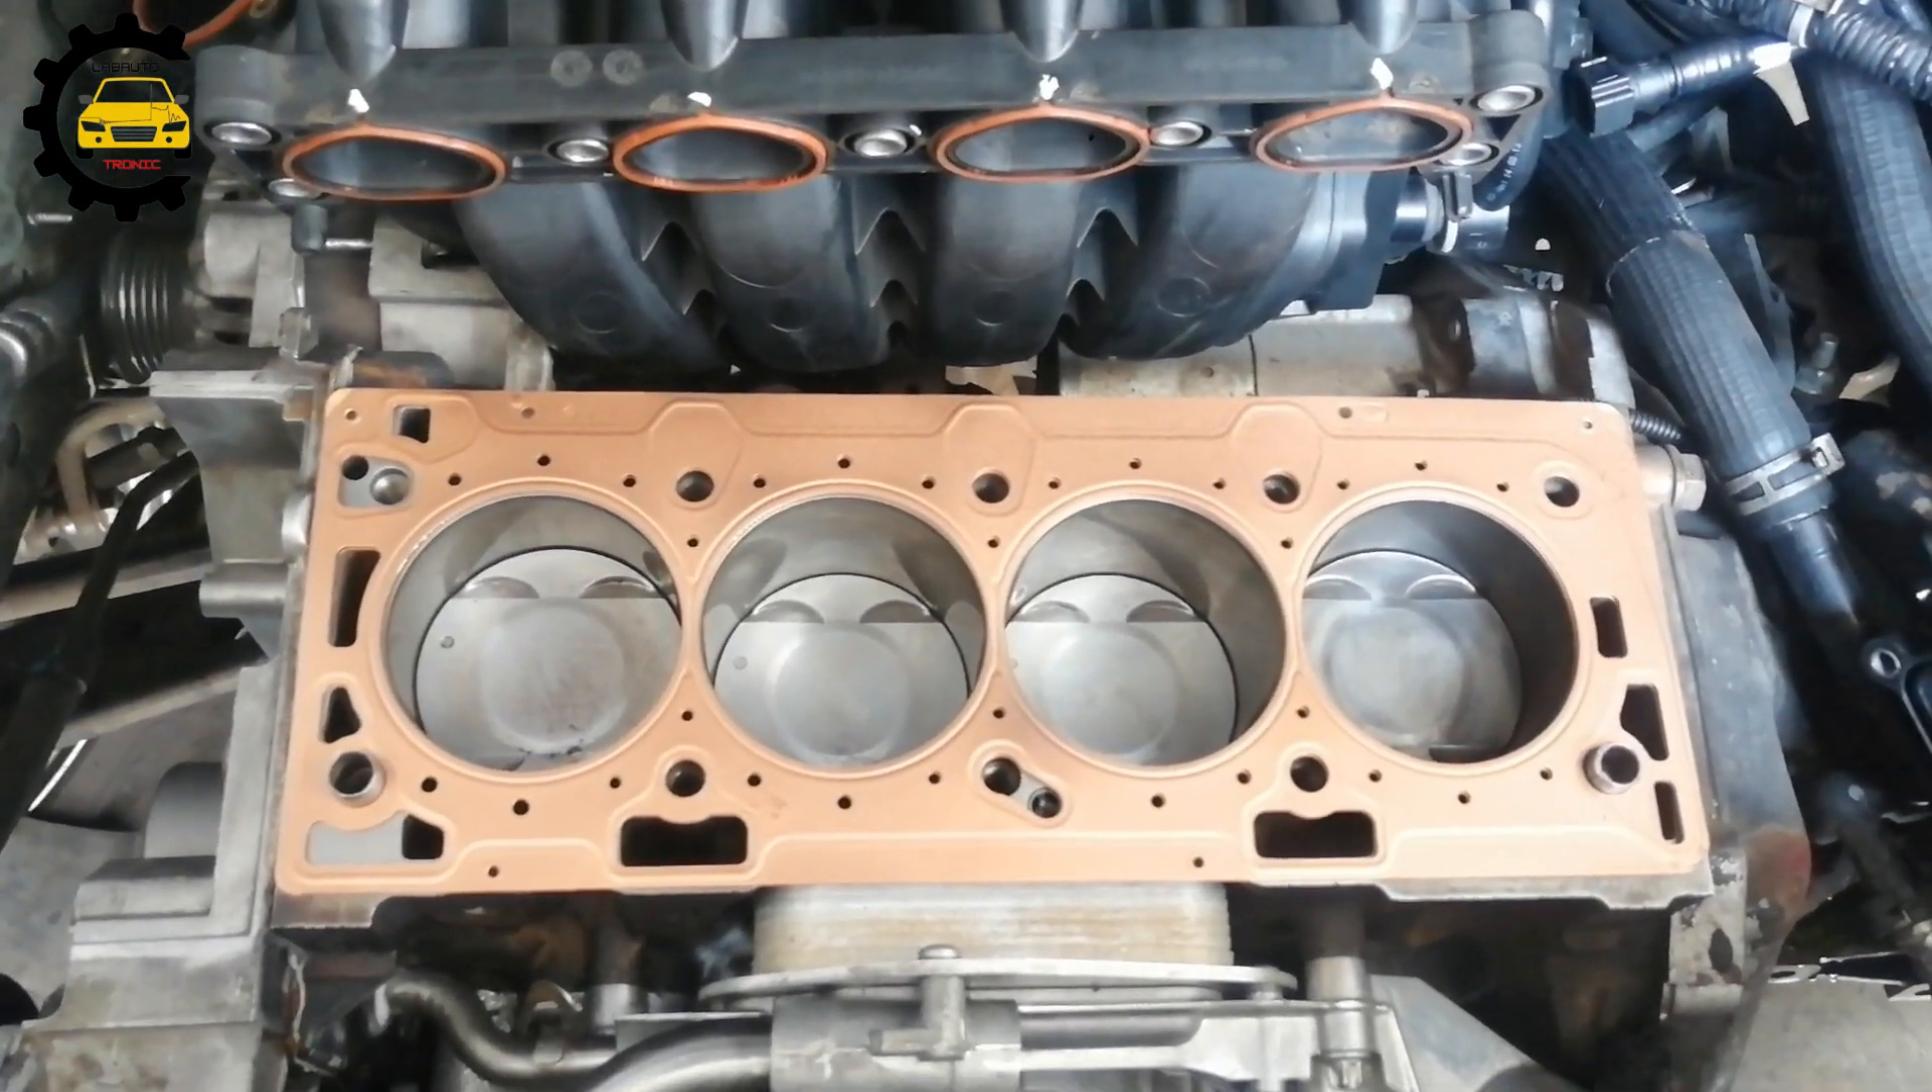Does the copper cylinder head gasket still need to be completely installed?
No.